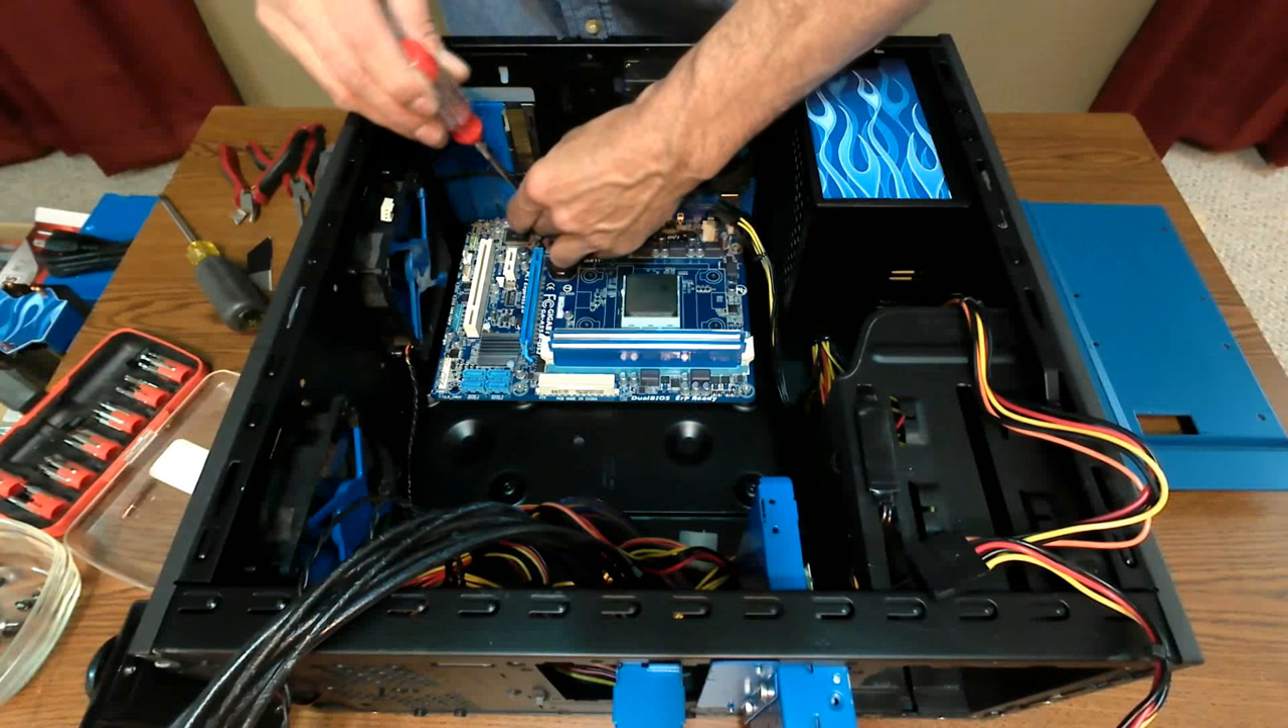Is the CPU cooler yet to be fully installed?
Yes.